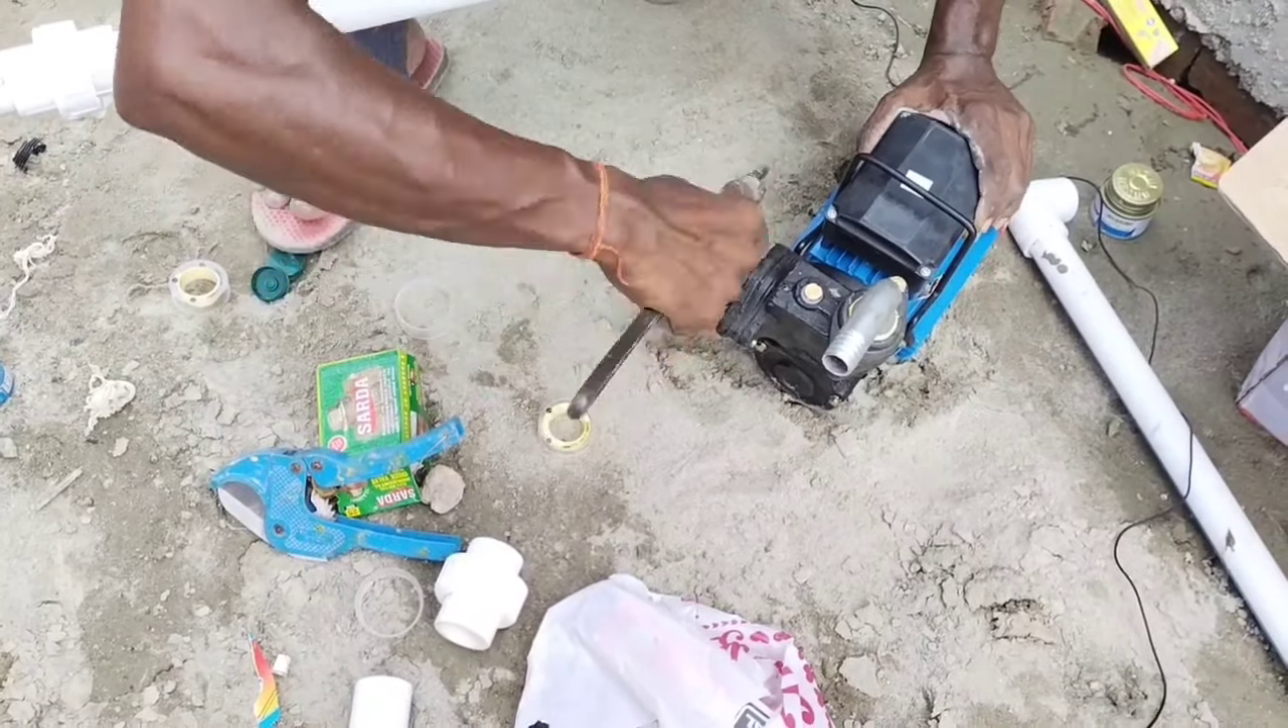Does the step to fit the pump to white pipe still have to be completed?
Yes.